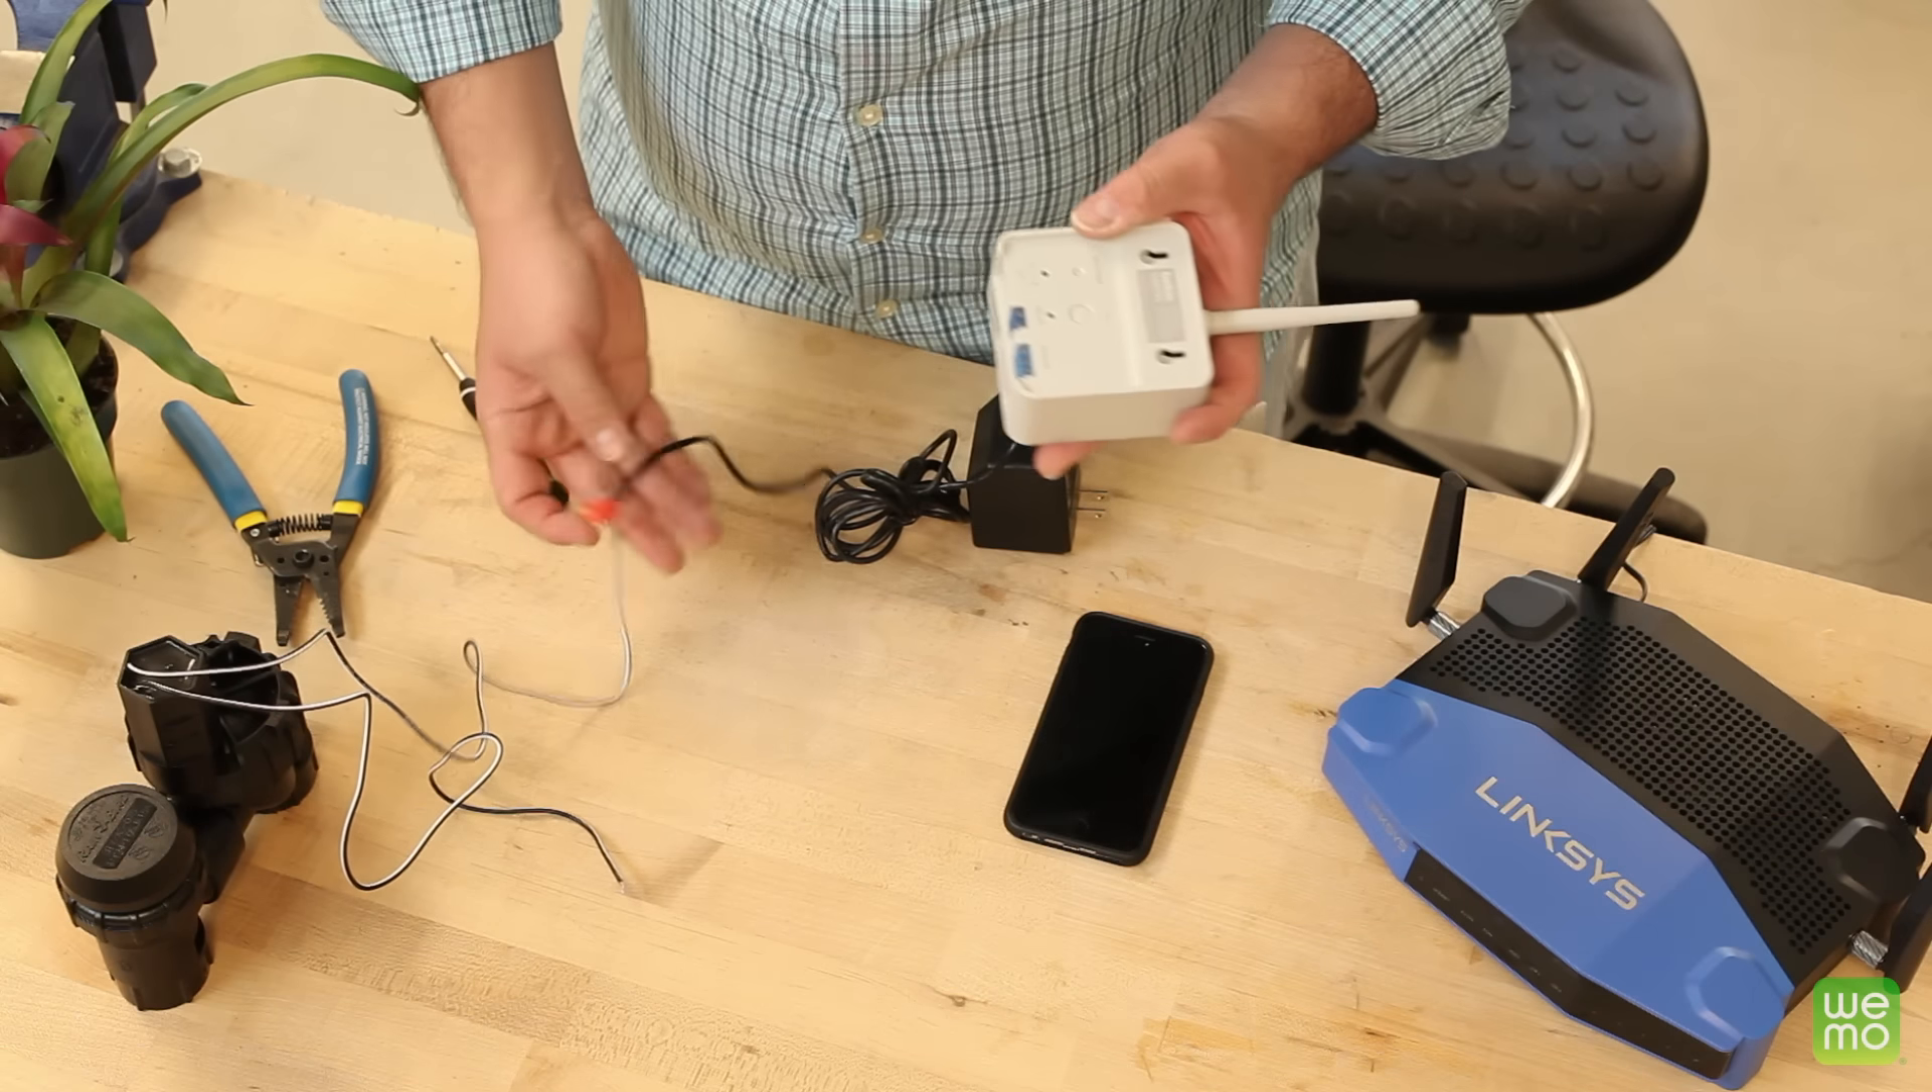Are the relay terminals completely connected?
No.